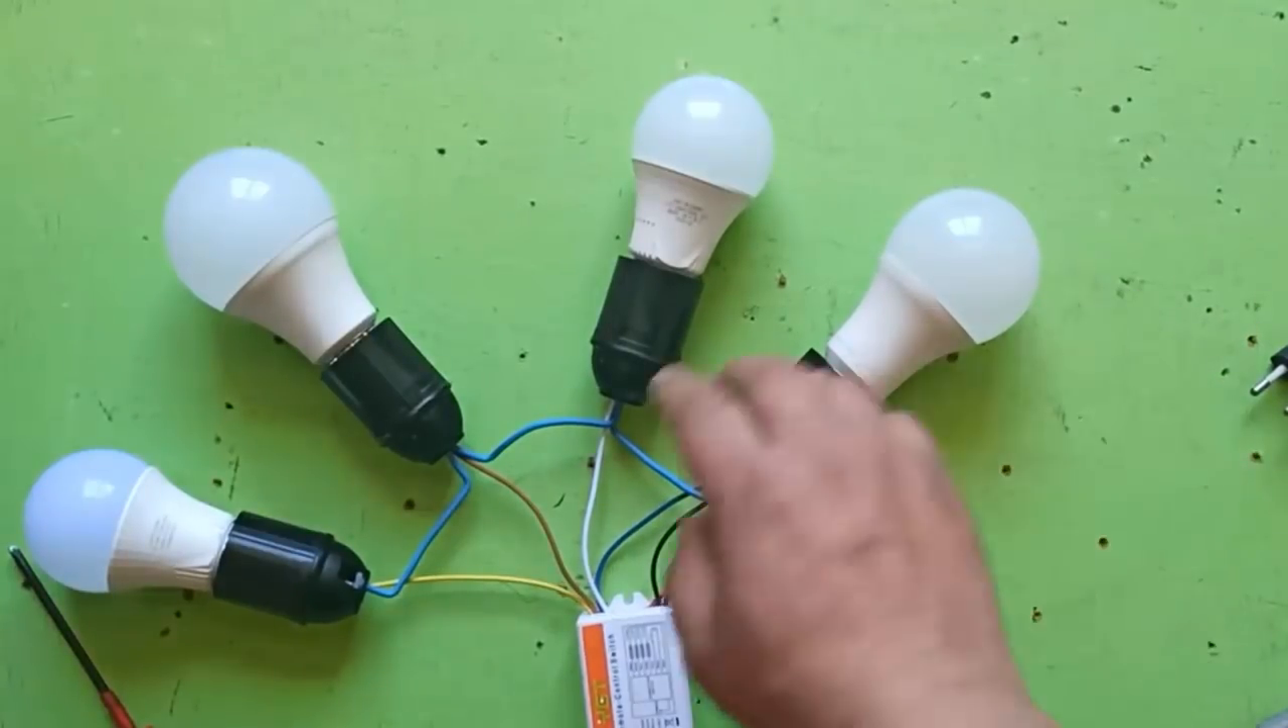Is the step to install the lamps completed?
Yes.